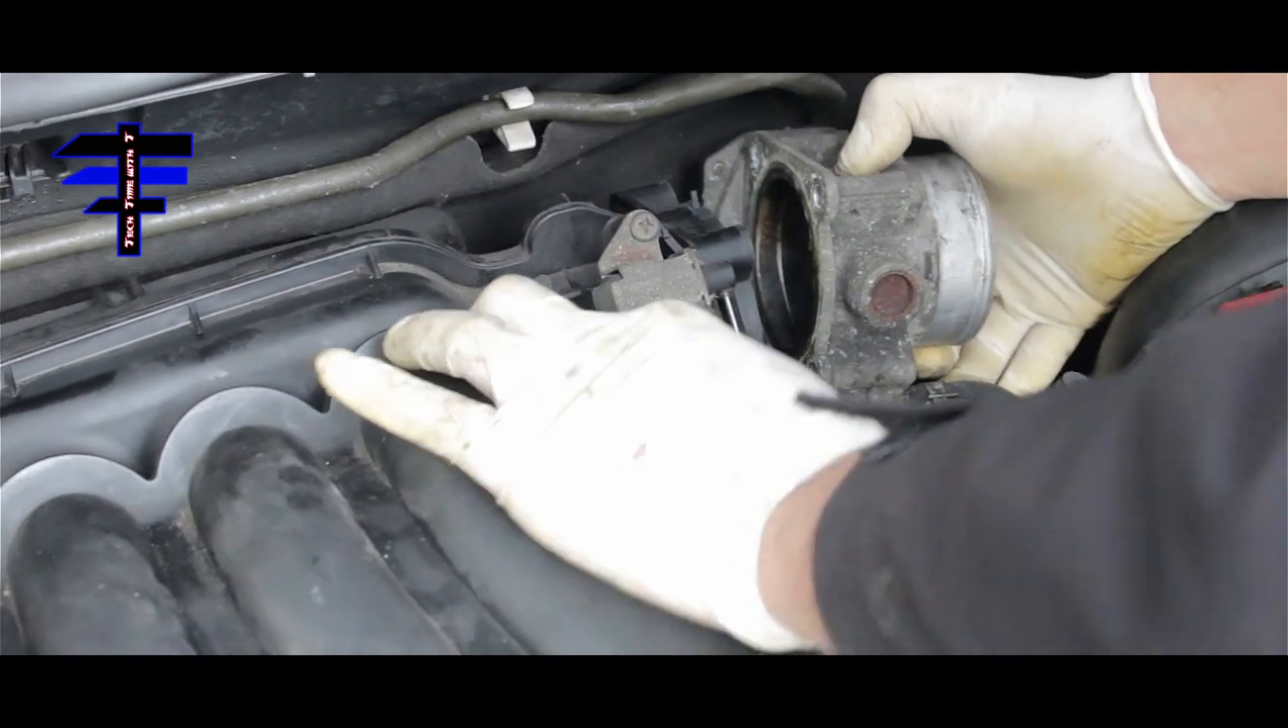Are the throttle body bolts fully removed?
Yes.